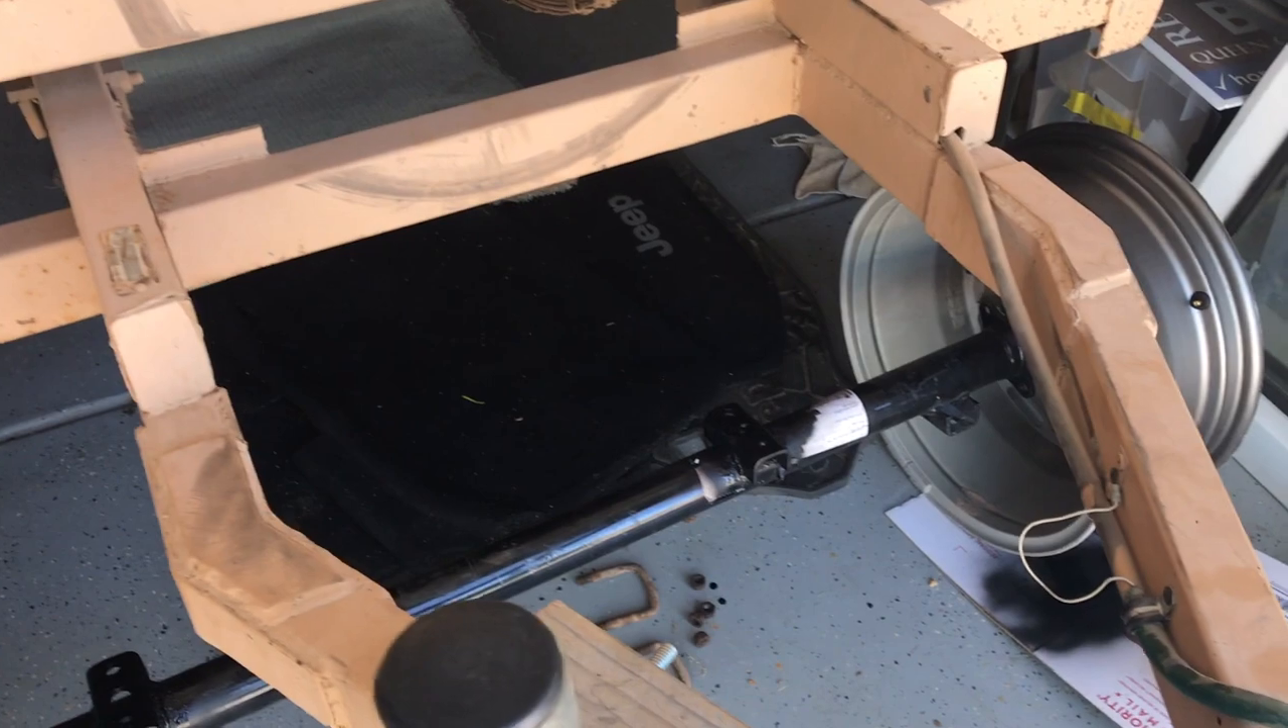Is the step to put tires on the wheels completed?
No.